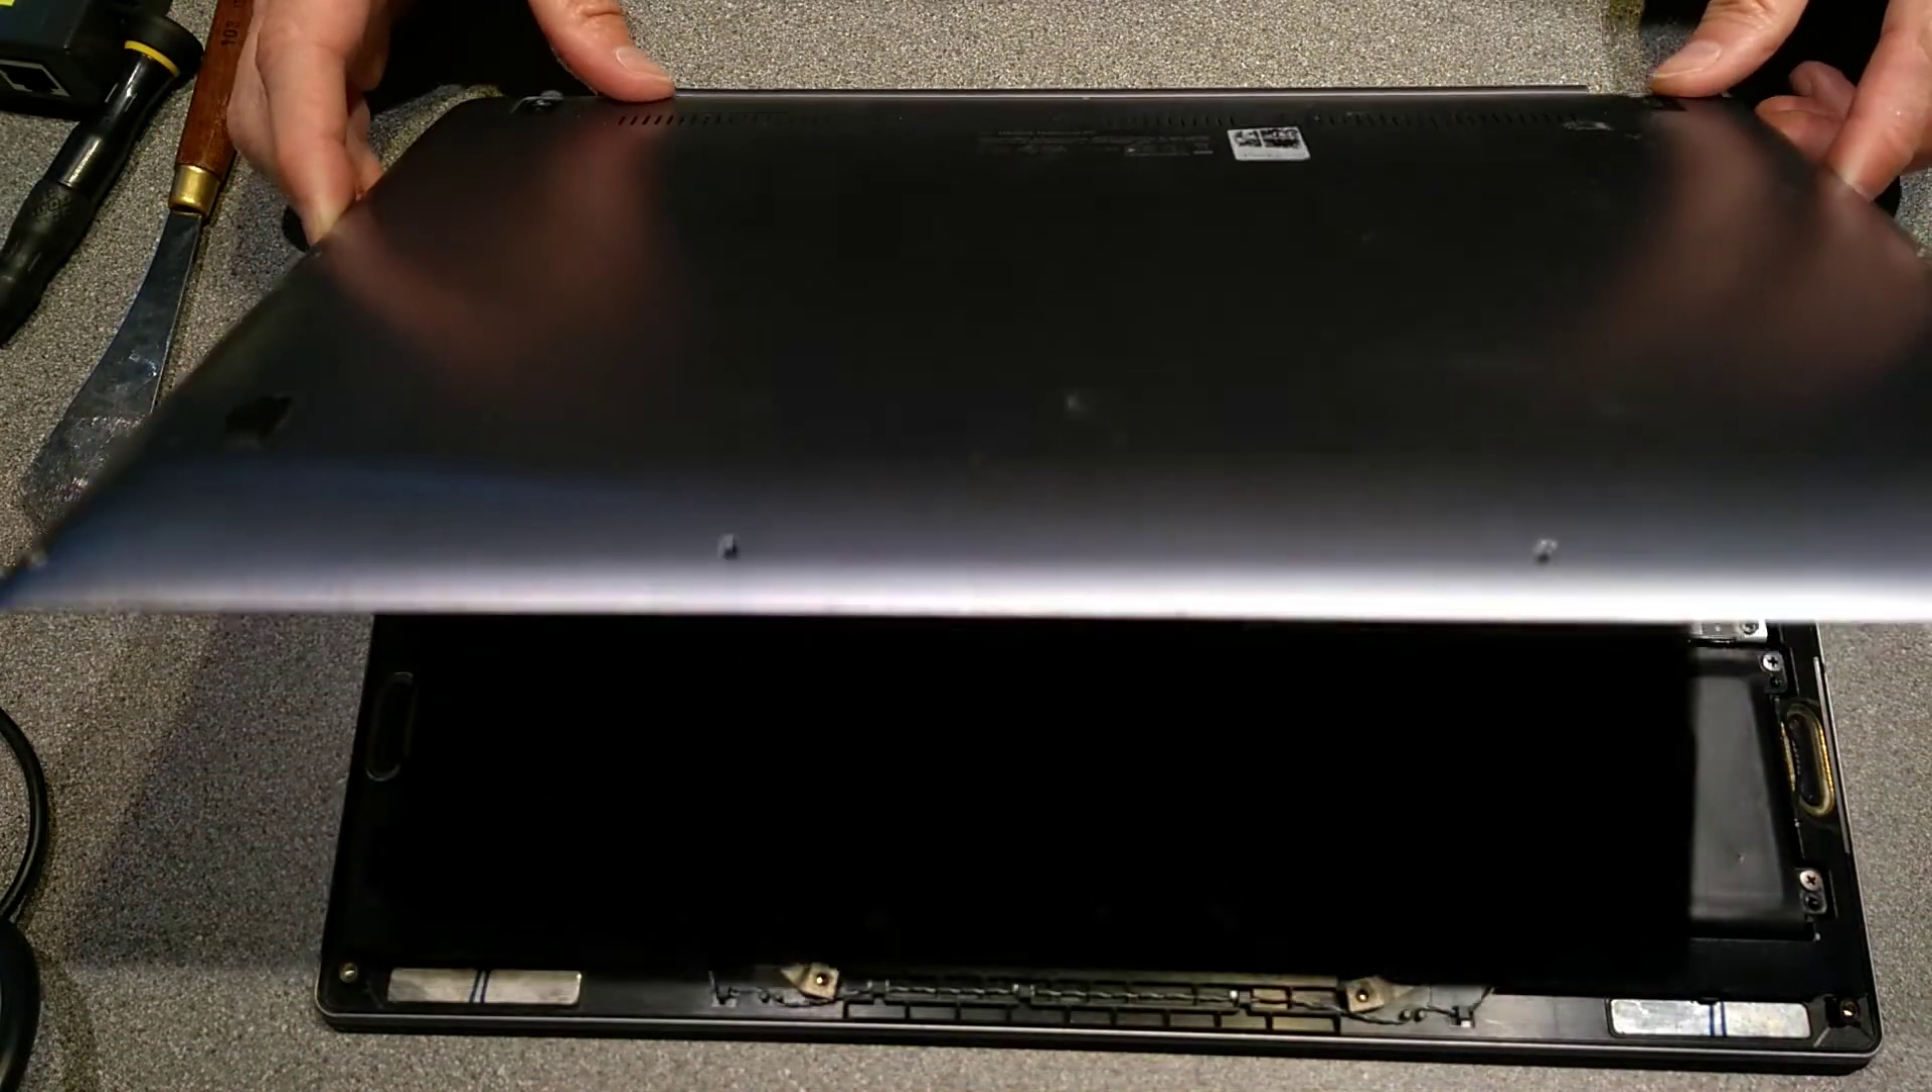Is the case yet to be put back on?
Yes.